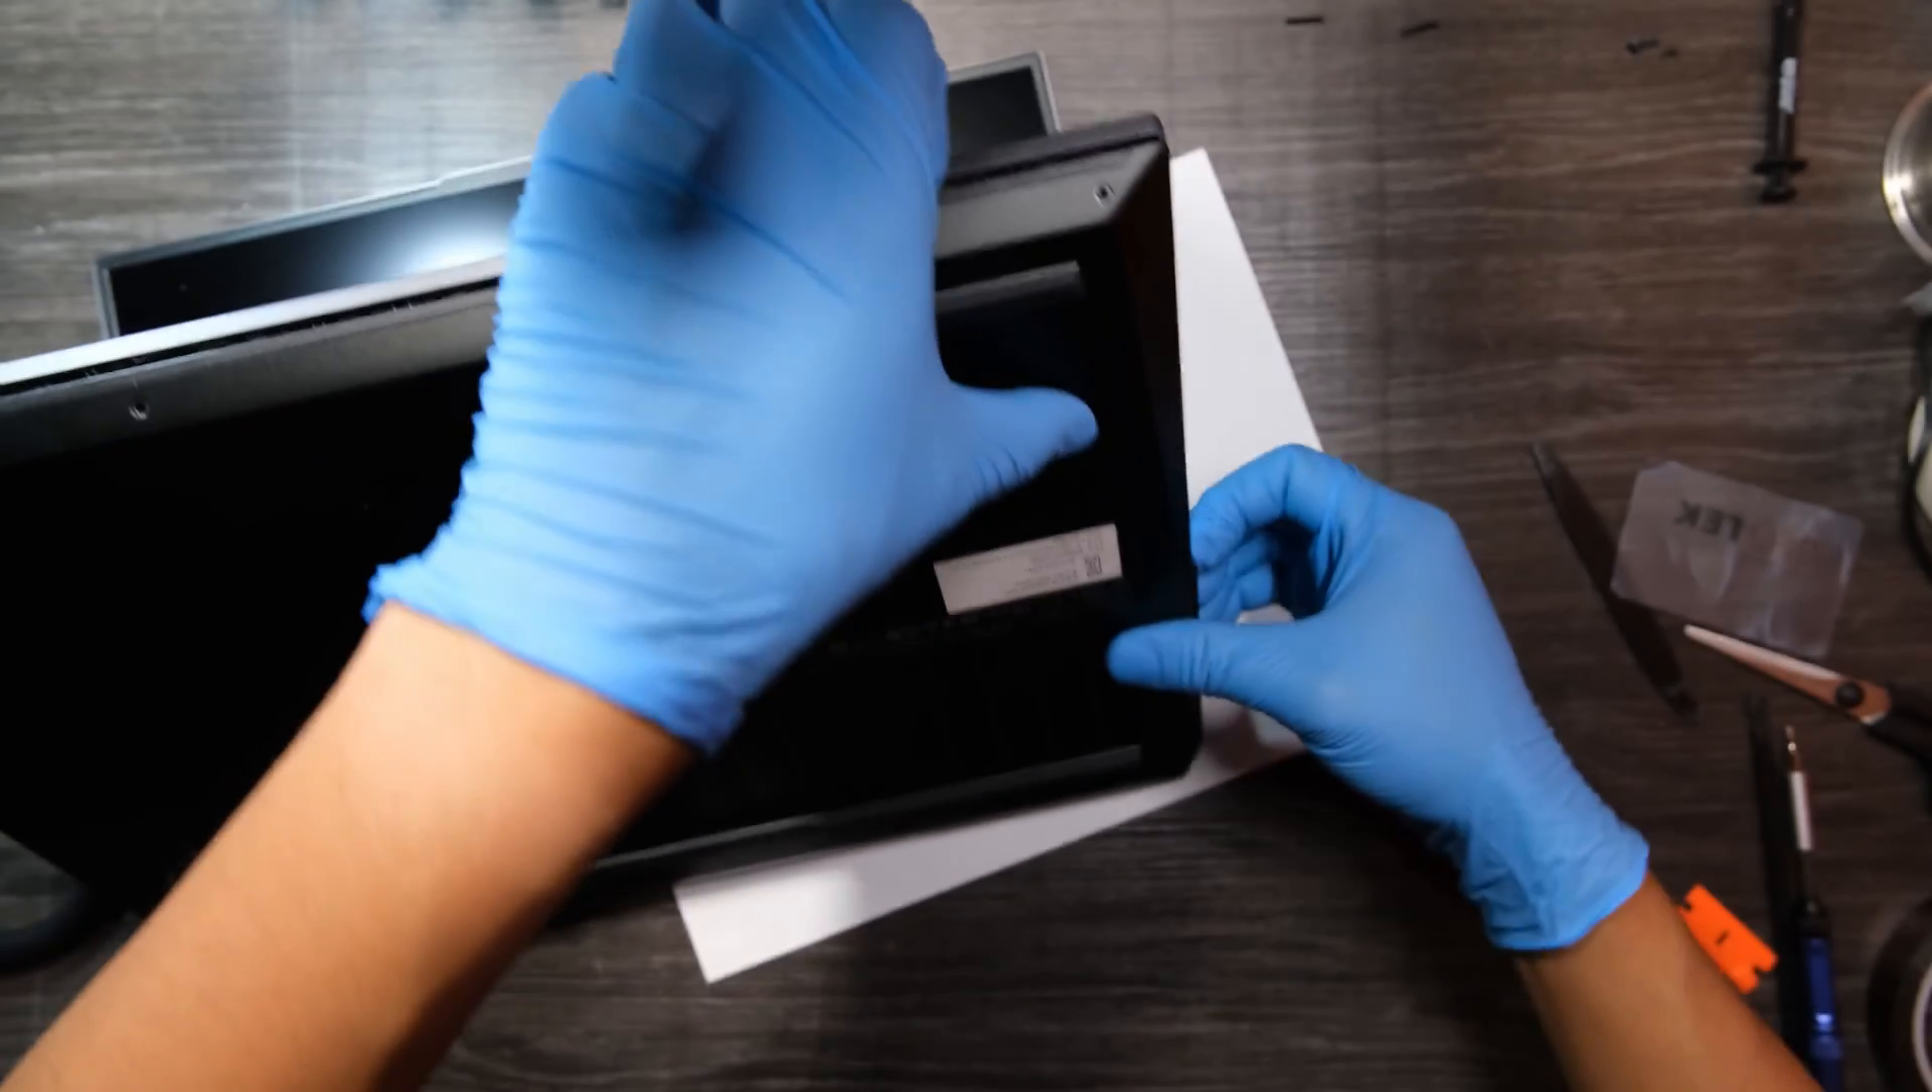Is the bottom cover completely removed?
No.